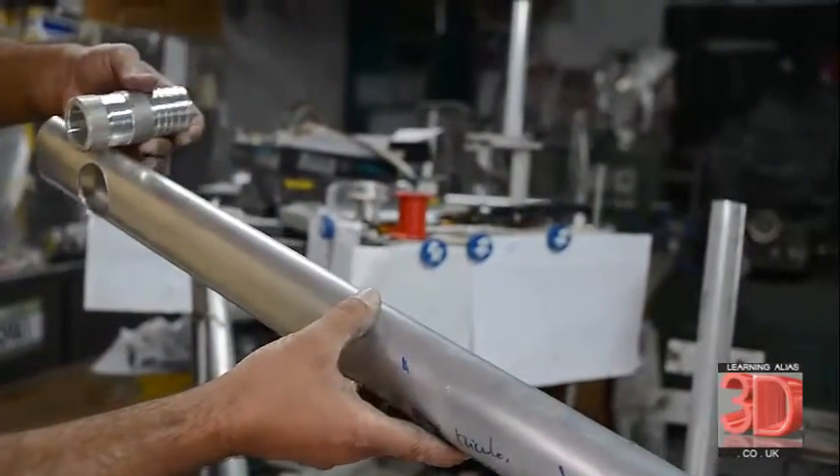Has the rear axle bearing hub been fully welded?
No.